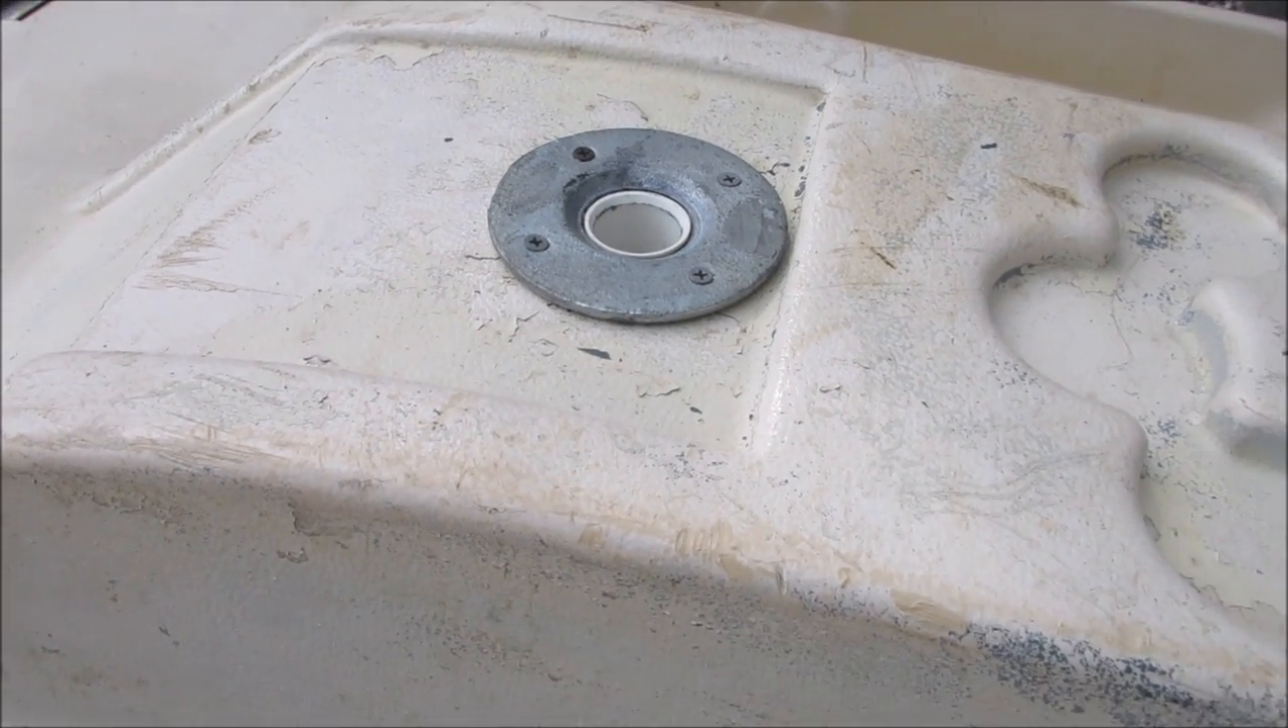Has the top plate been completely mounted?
Yes.